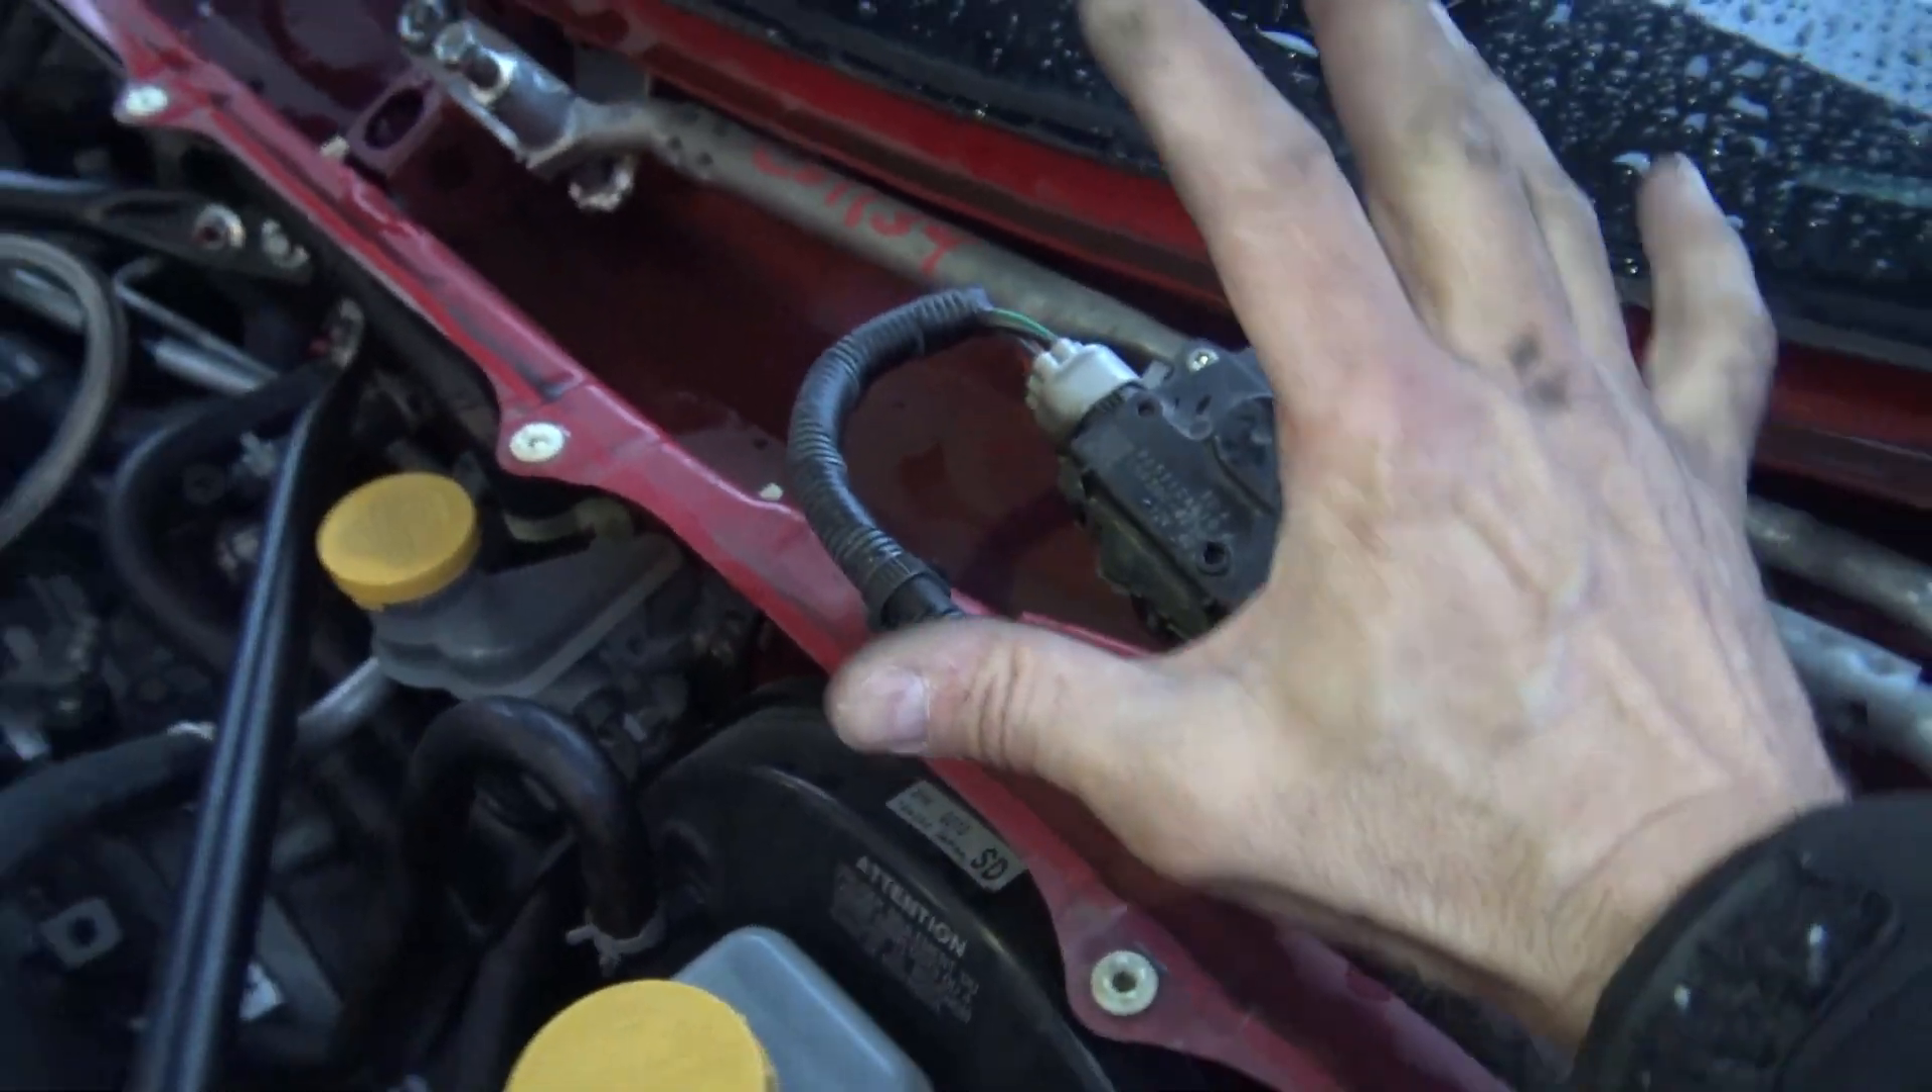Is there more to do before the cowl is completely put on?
Yes.